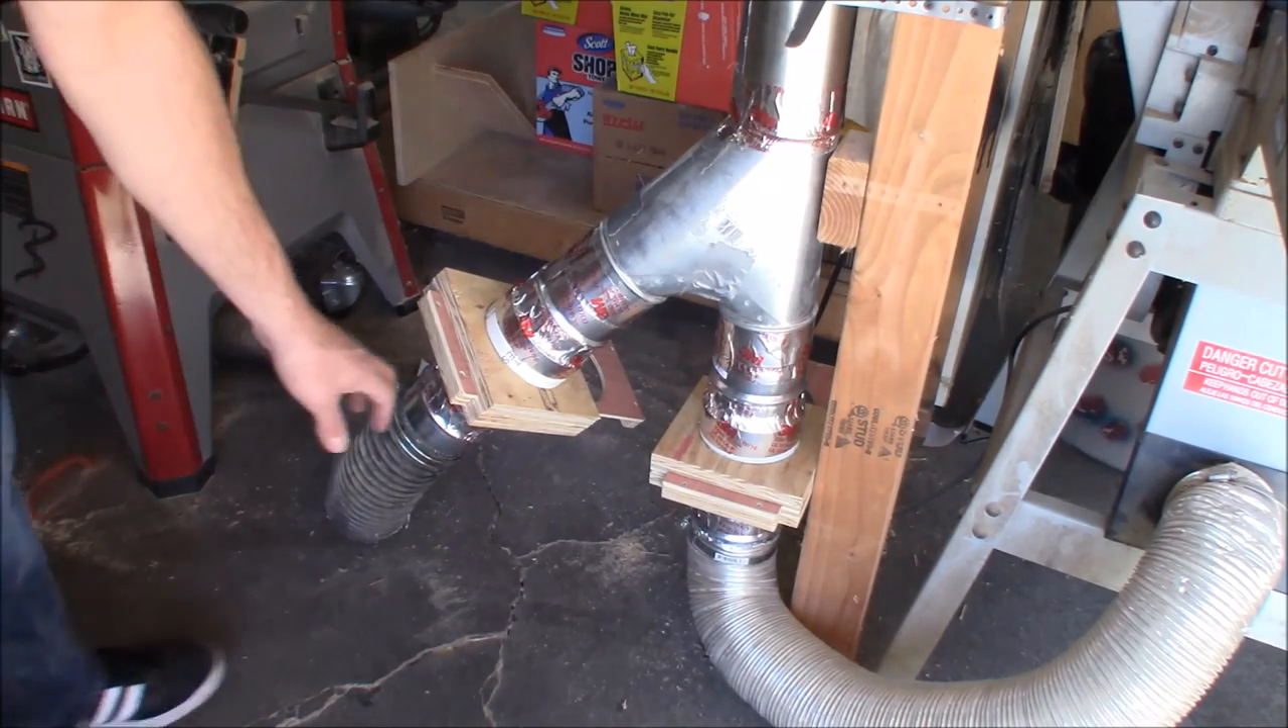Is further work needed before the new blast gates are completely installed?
No.